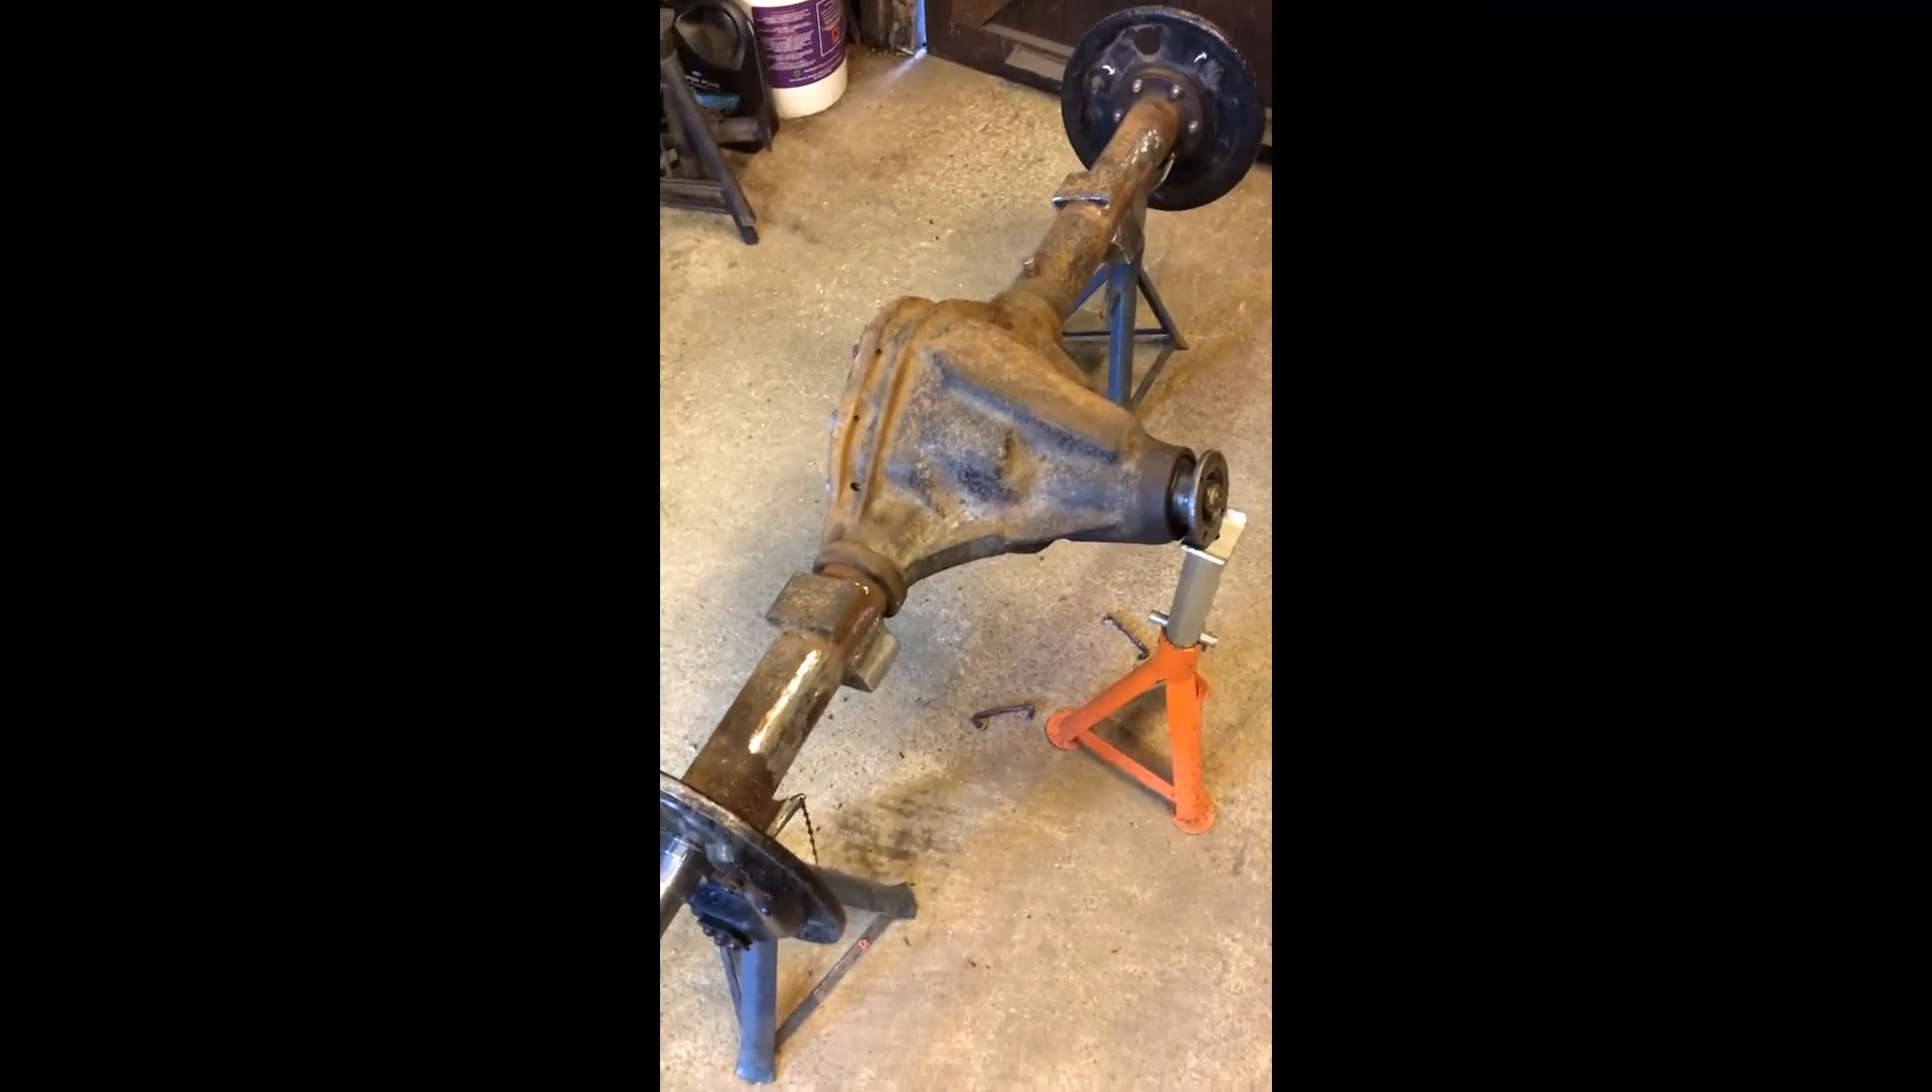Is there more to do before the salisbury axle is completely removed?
No.